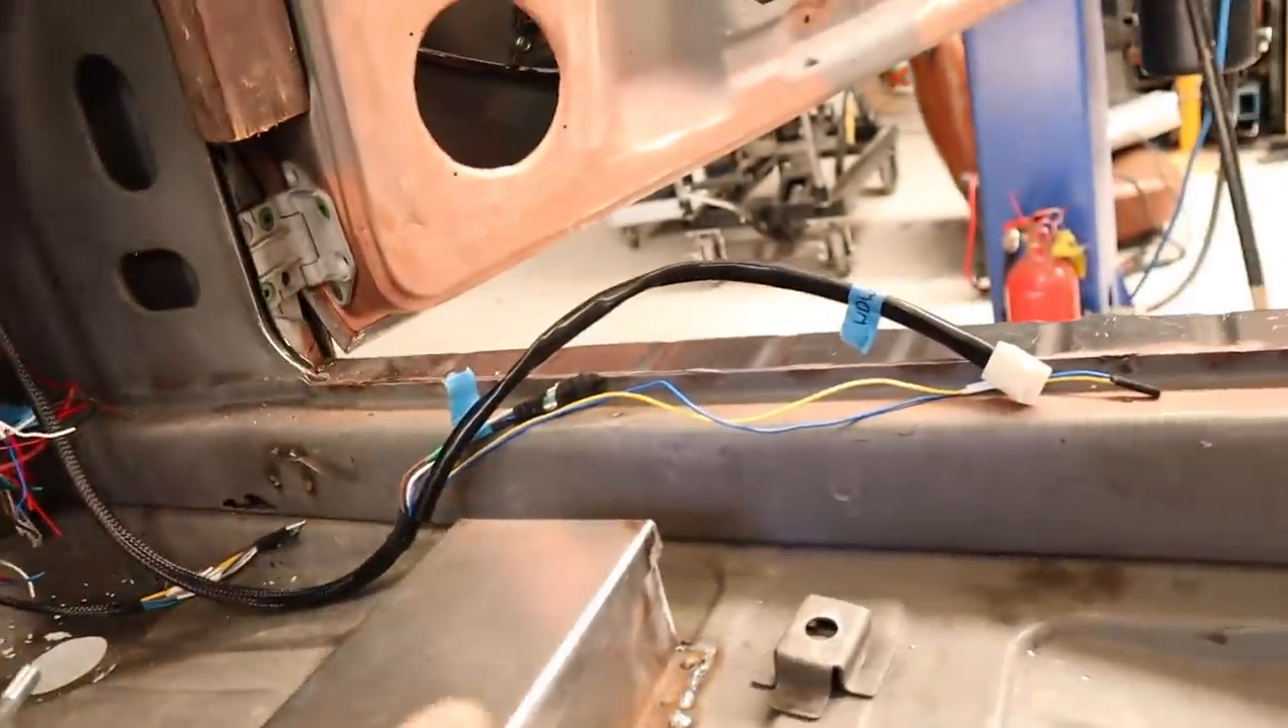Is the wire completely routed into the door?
No.